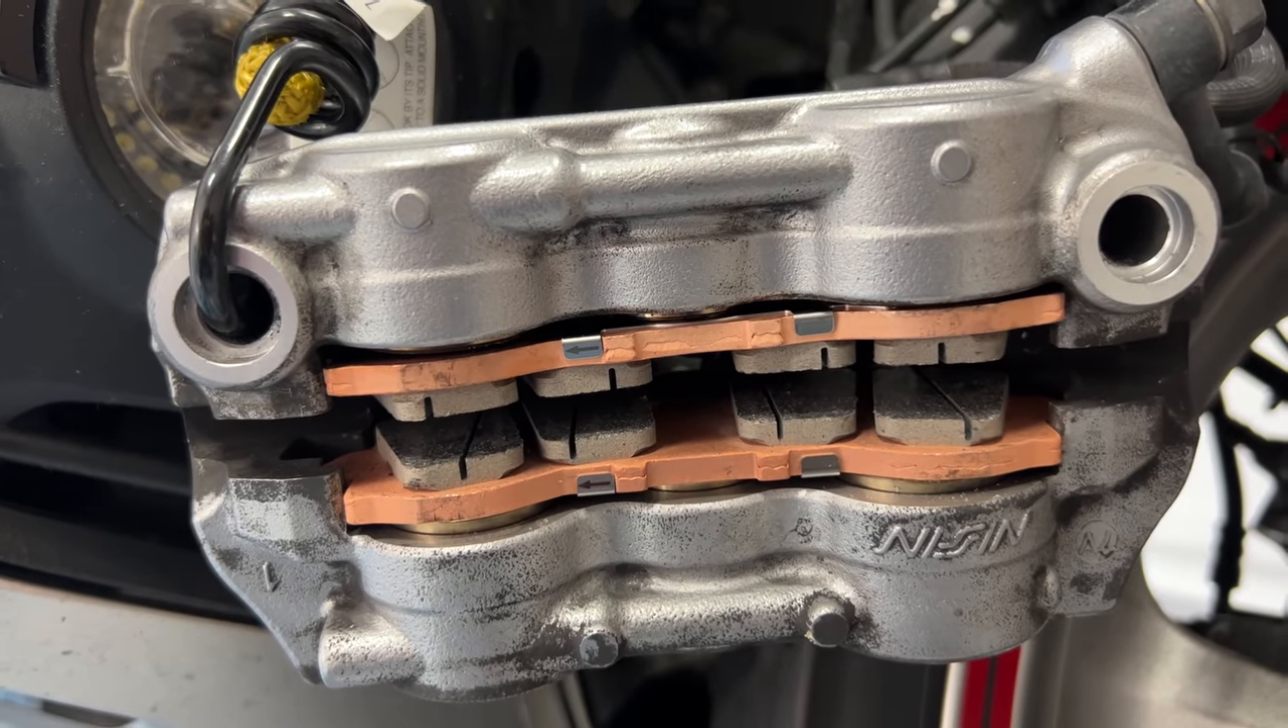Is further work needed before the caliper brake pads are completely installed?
No.